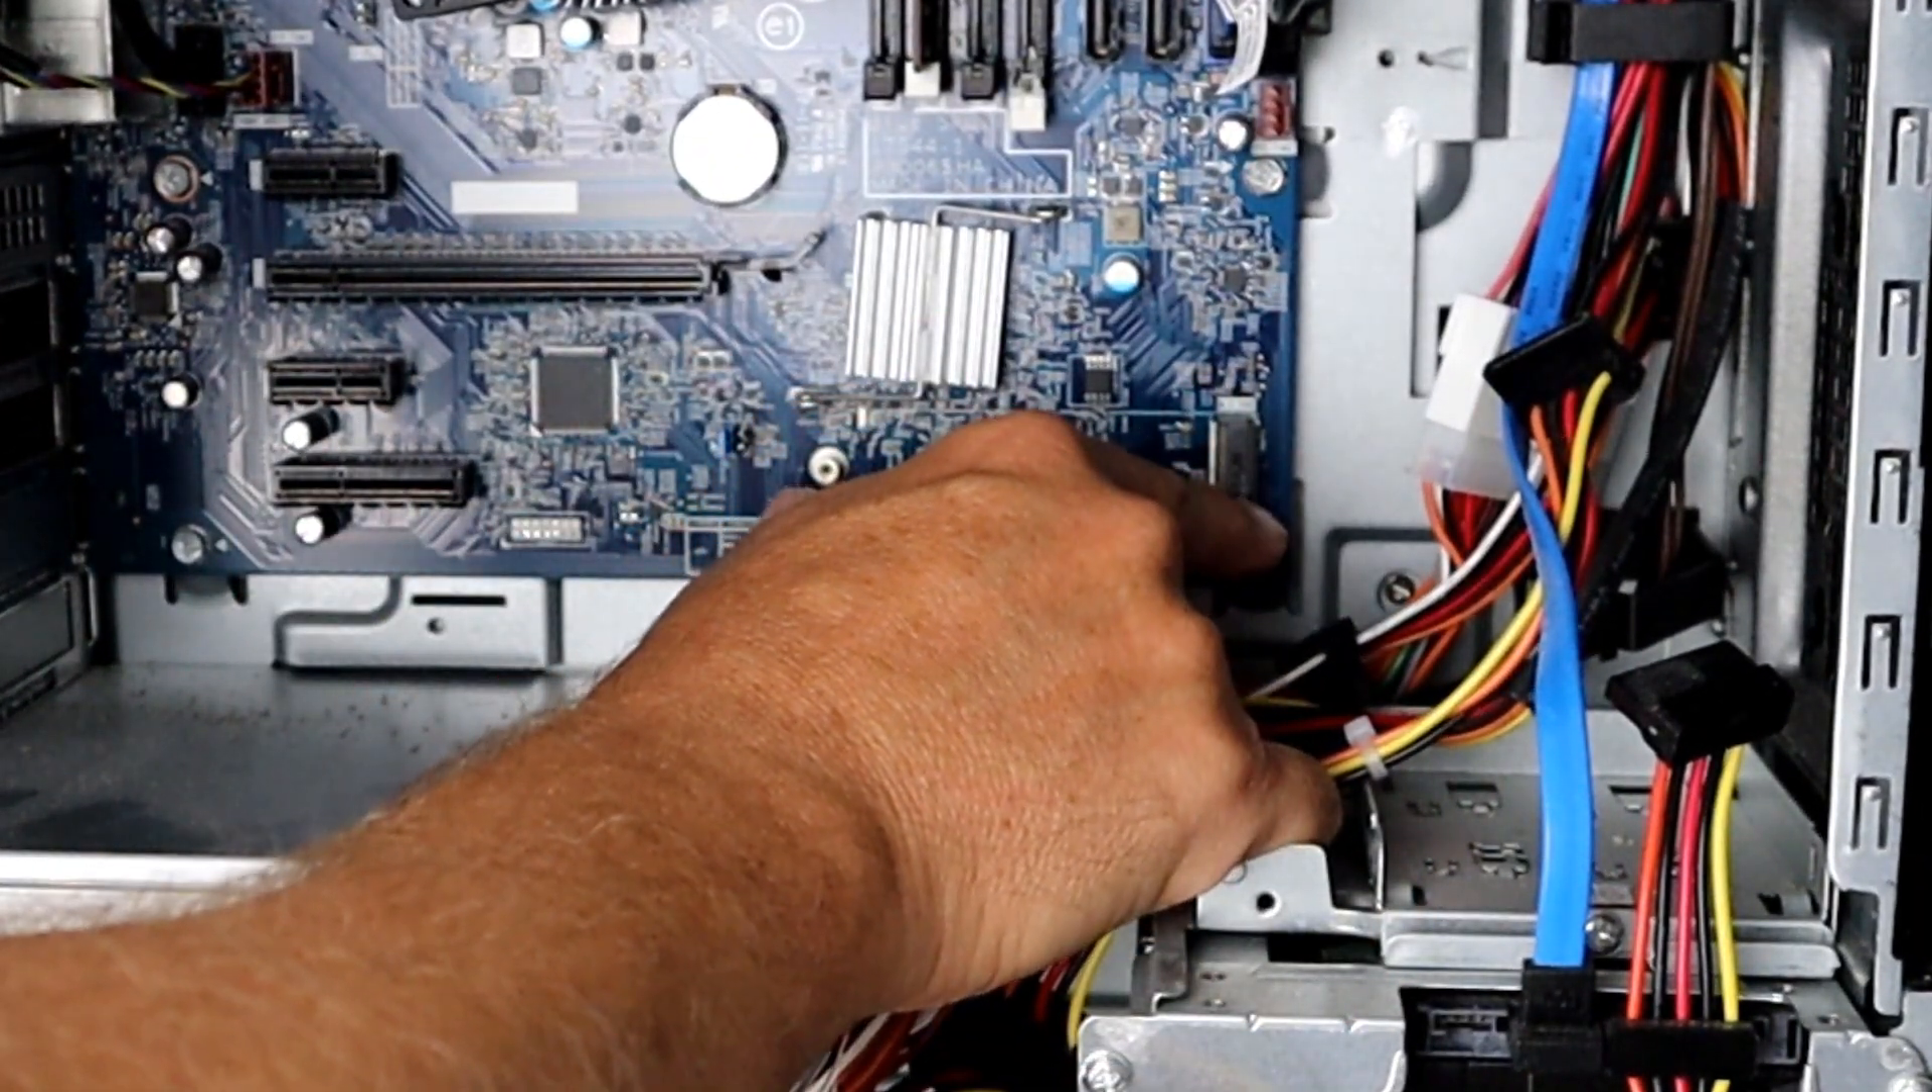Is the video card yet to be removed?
No.